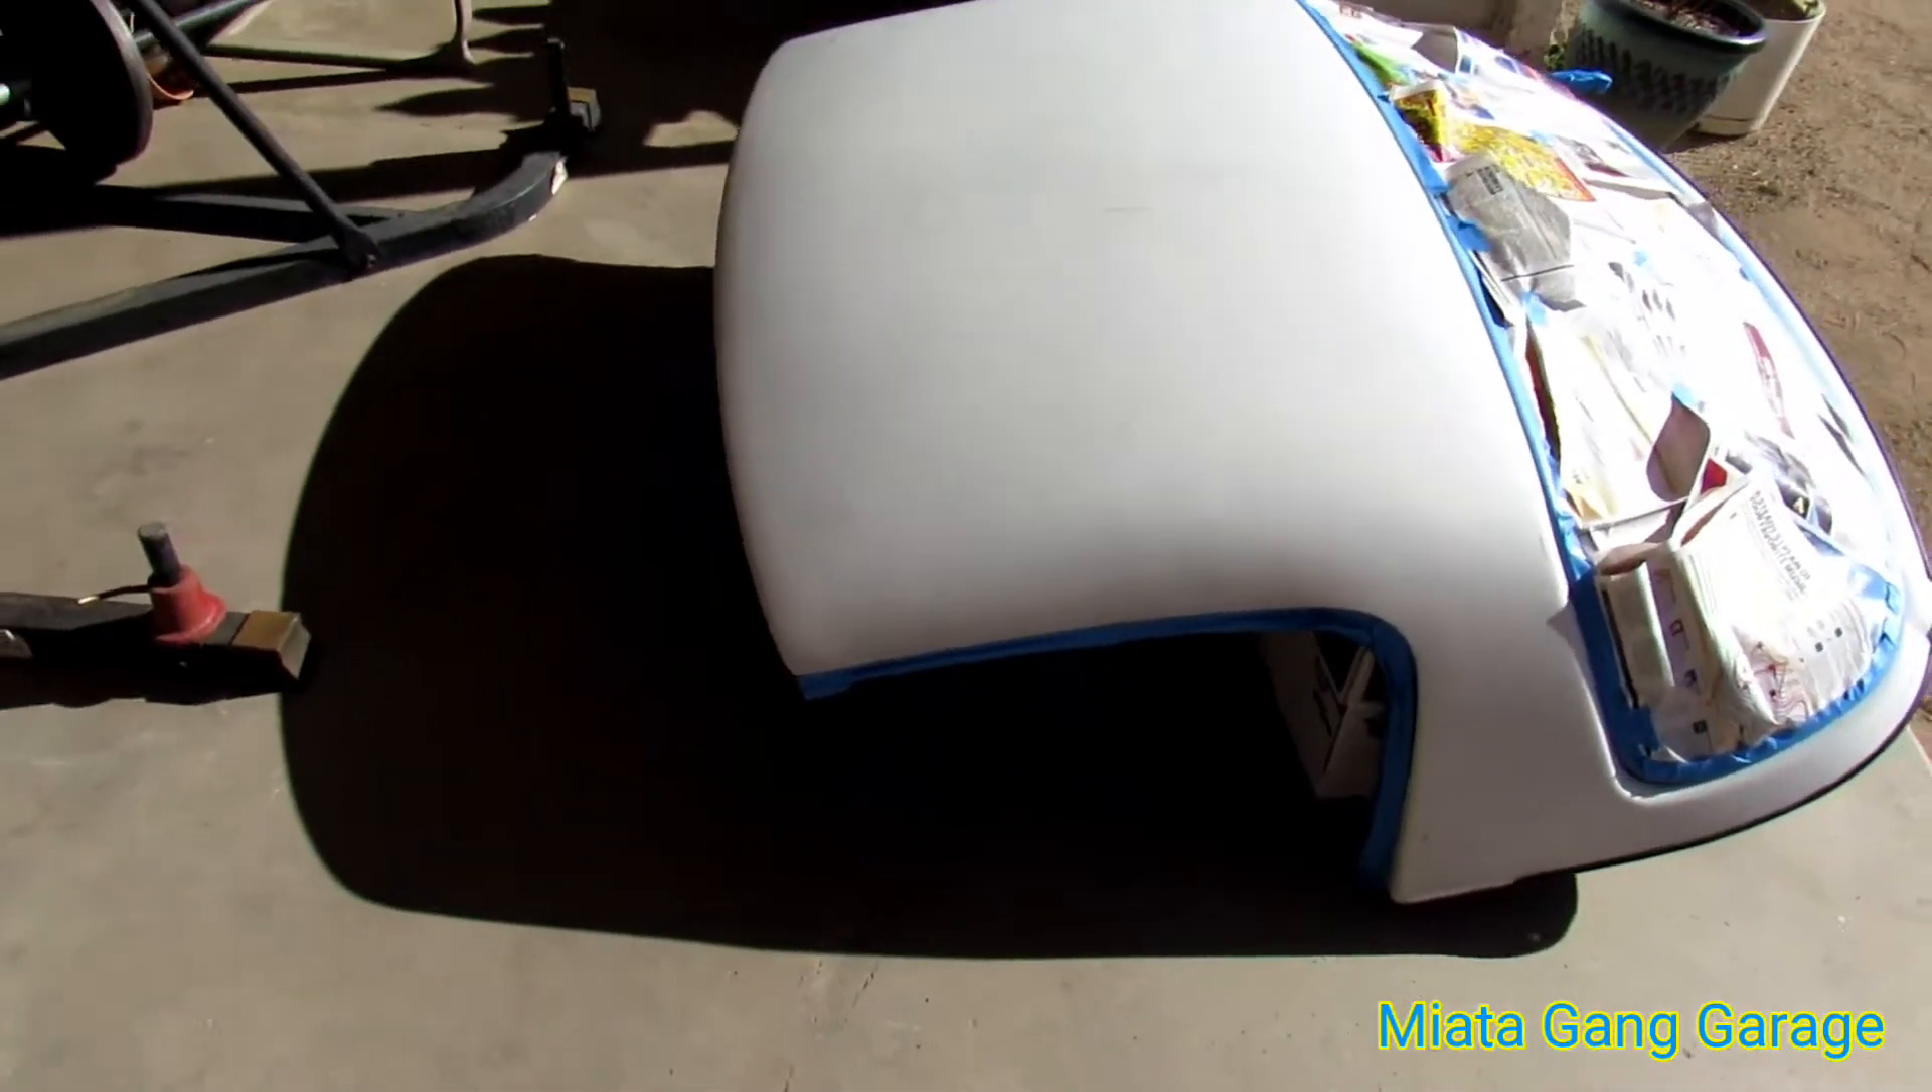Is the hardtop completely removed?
Yes.